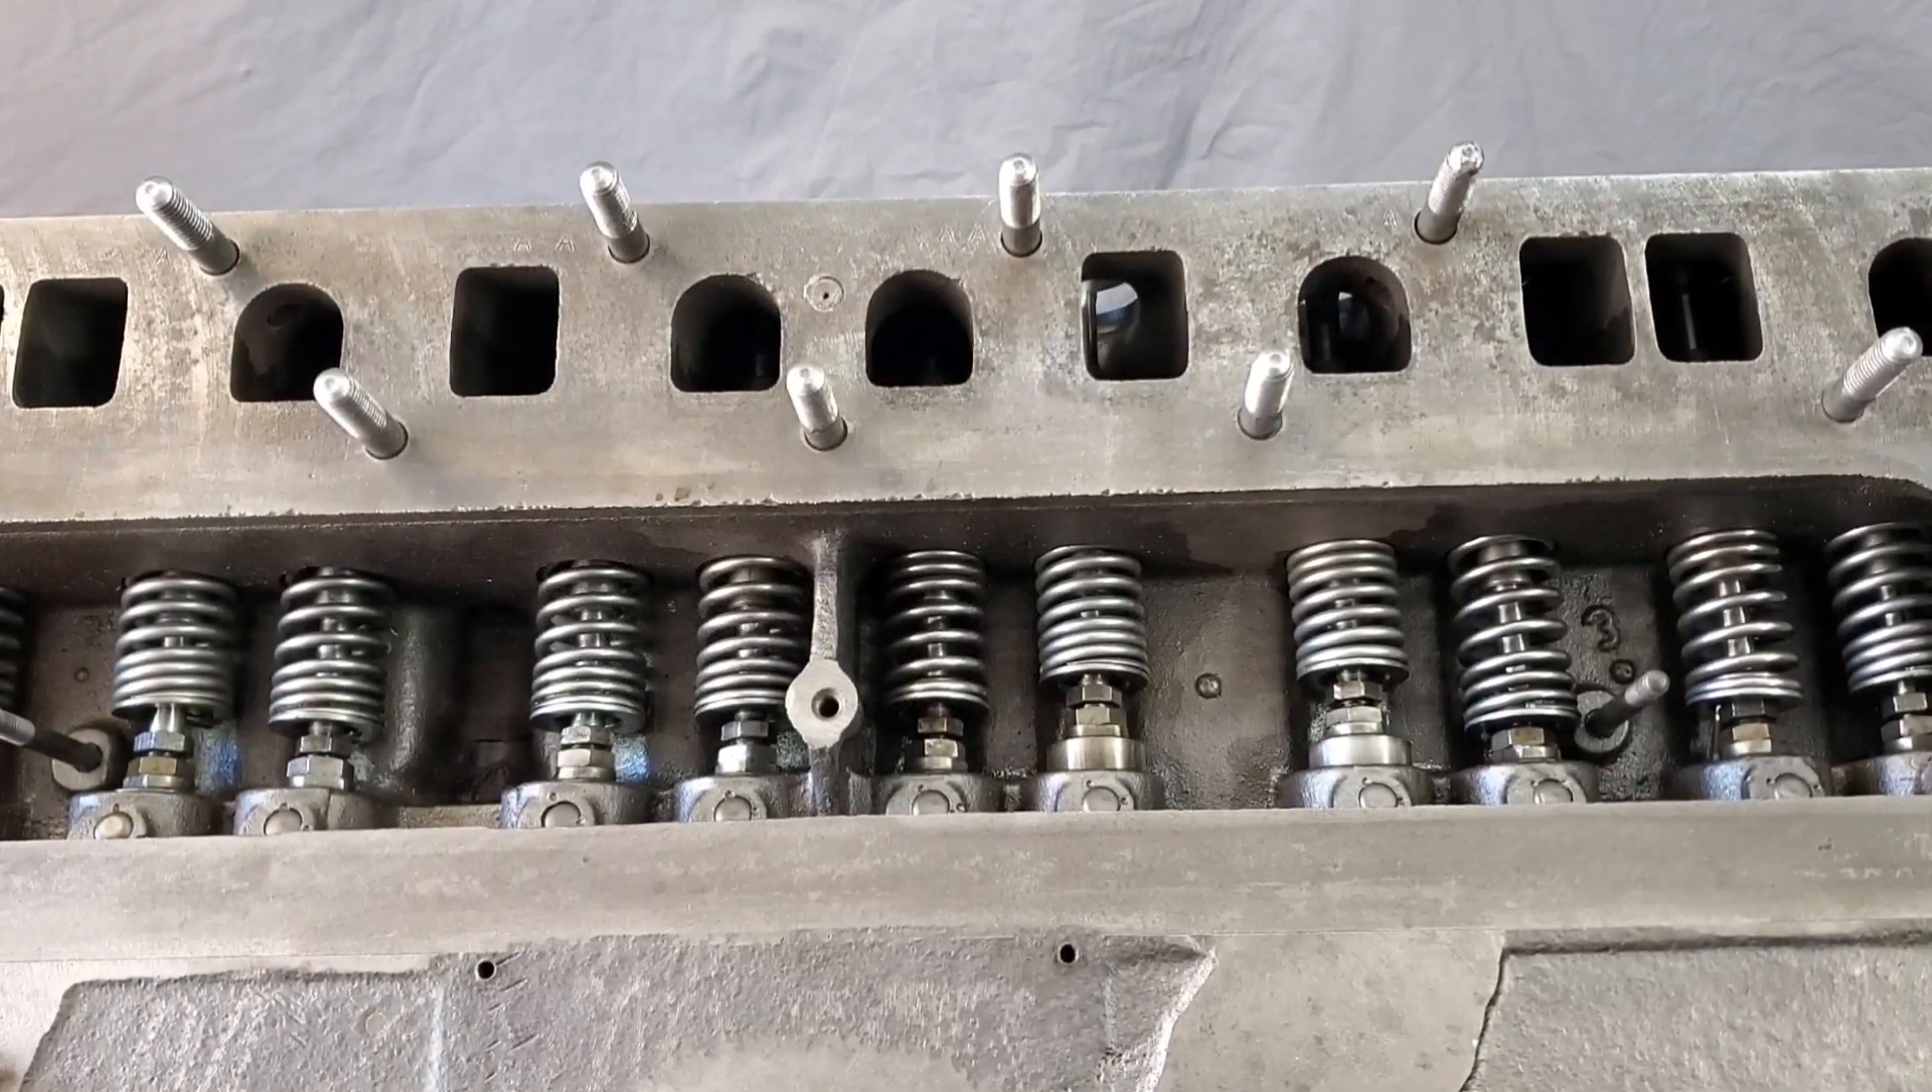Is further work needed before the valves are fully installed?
No.